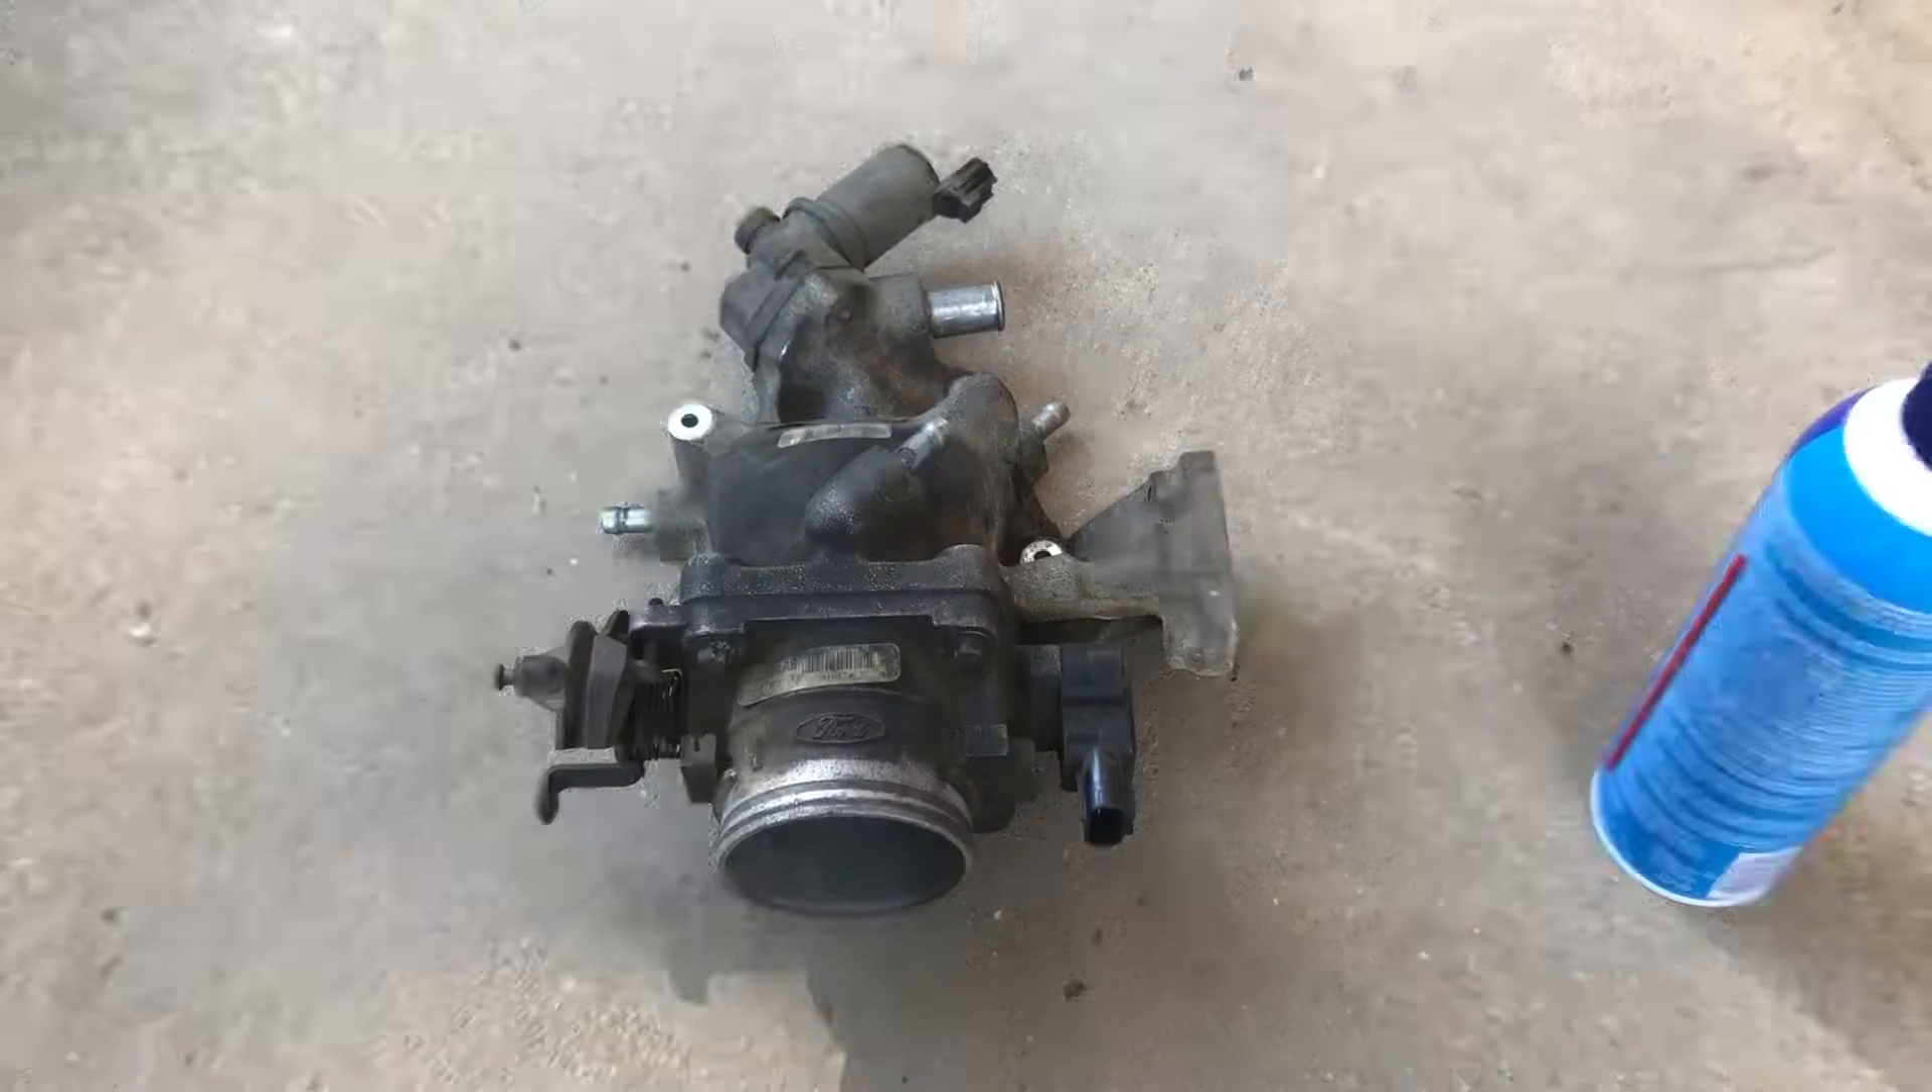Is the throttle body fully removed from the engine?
Yes.